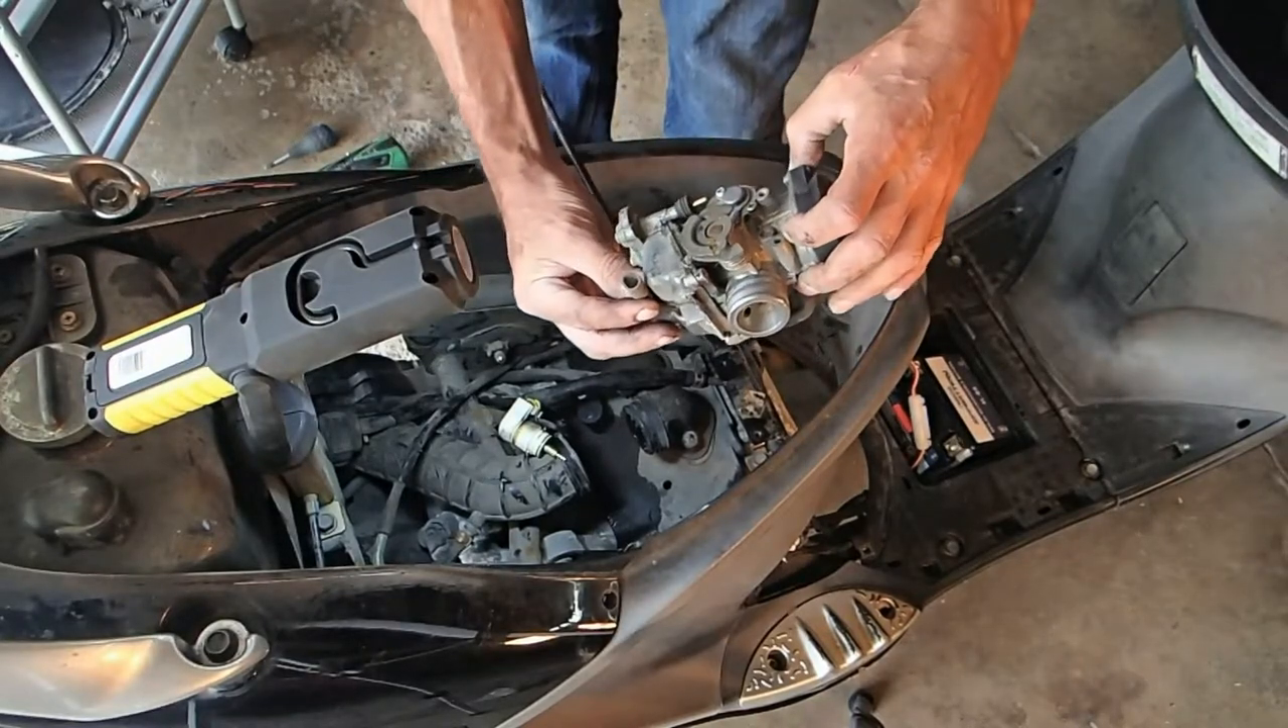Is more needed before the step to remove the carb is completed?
No.